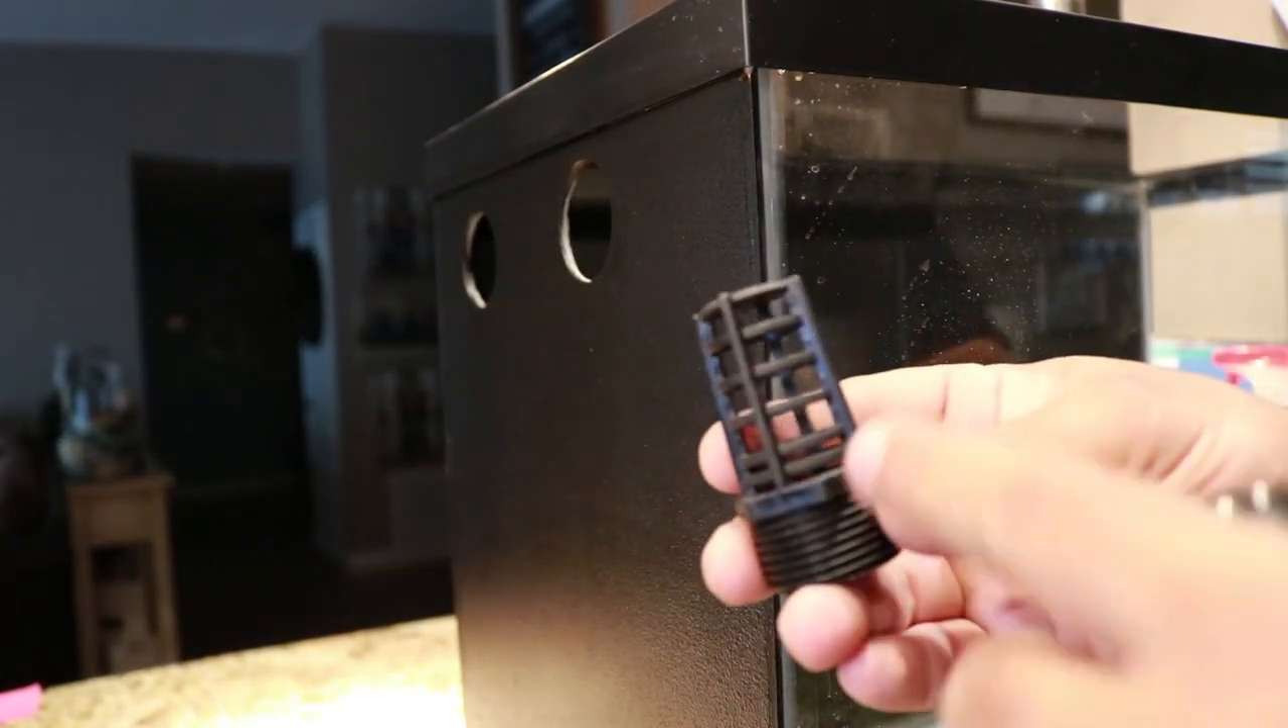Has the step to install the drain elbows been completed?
No.